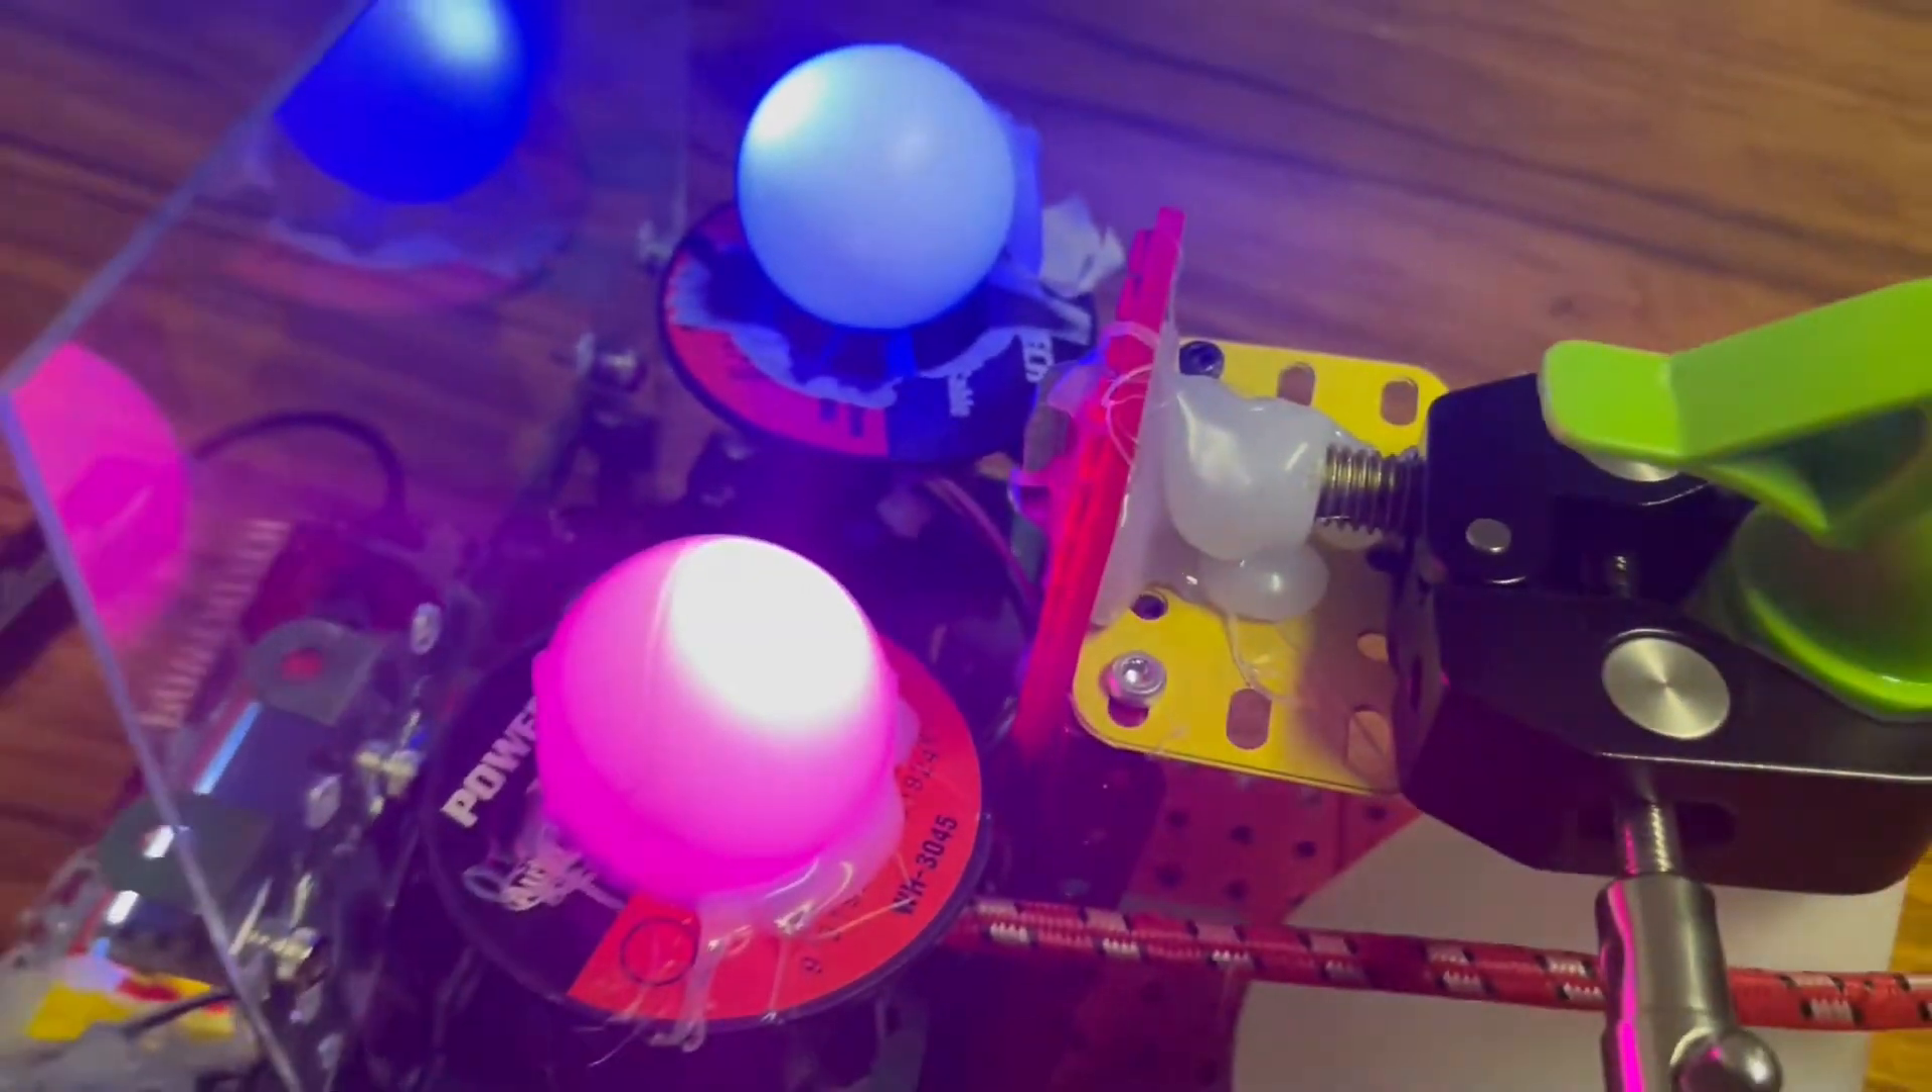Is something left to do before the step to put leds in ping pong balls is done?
No.